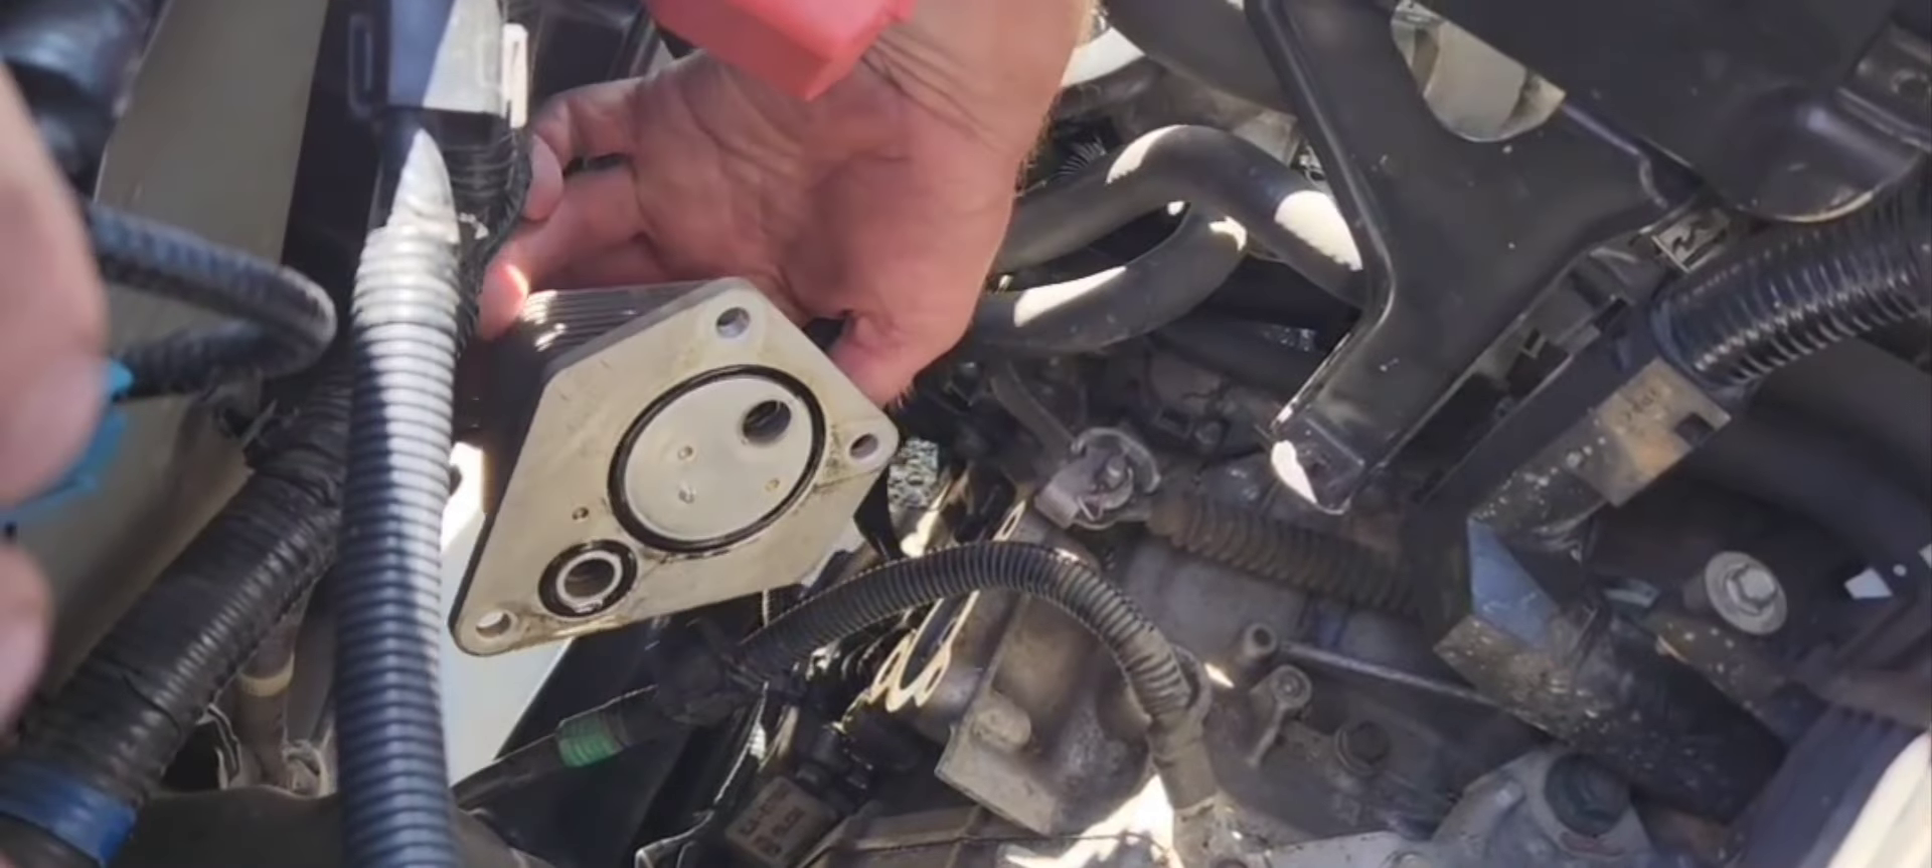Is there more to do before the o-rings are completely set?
No.